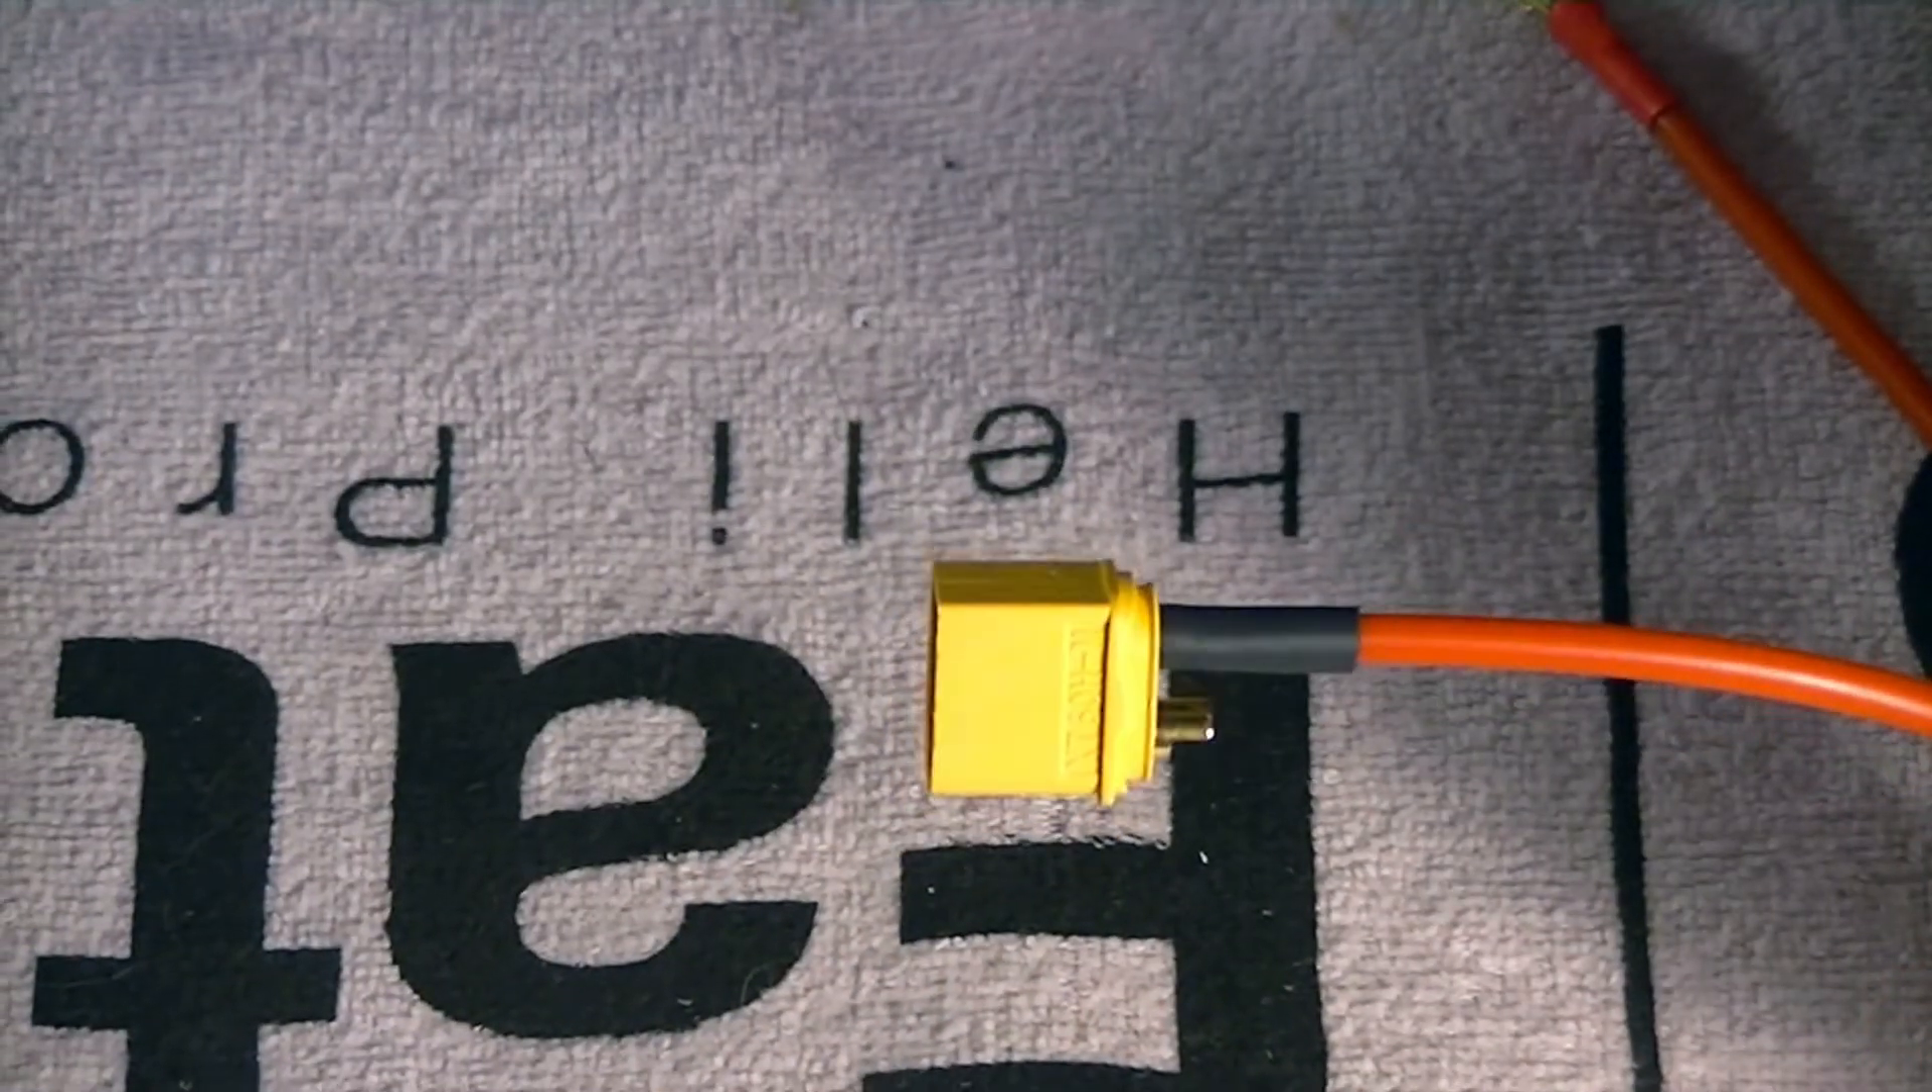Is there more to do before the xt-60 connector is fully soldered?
Yes.